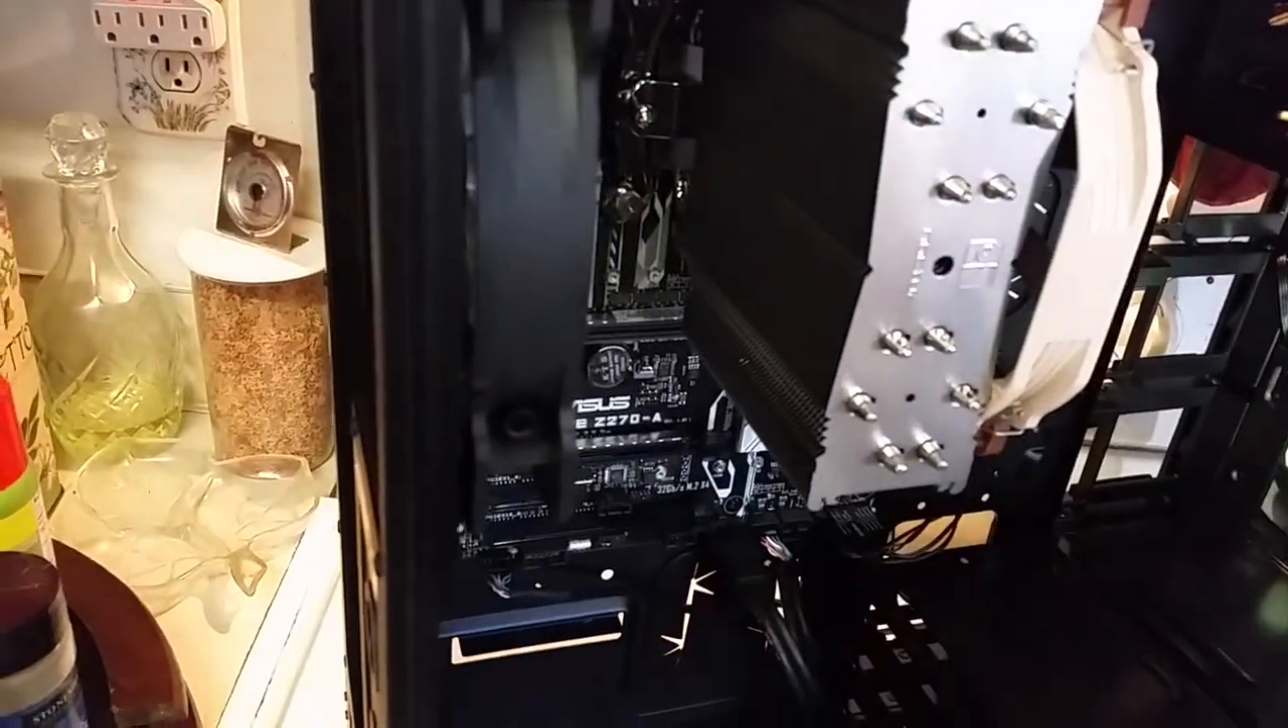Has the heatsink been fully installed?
Yes.